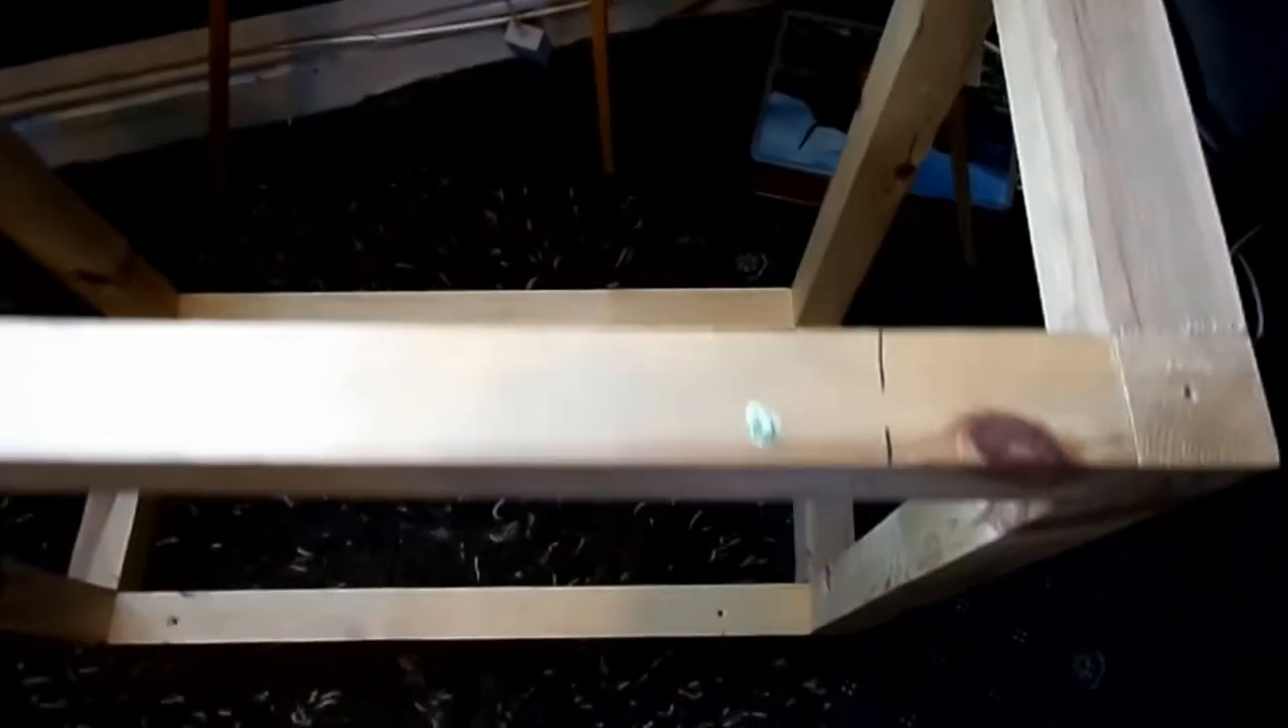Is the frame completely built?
Yes.